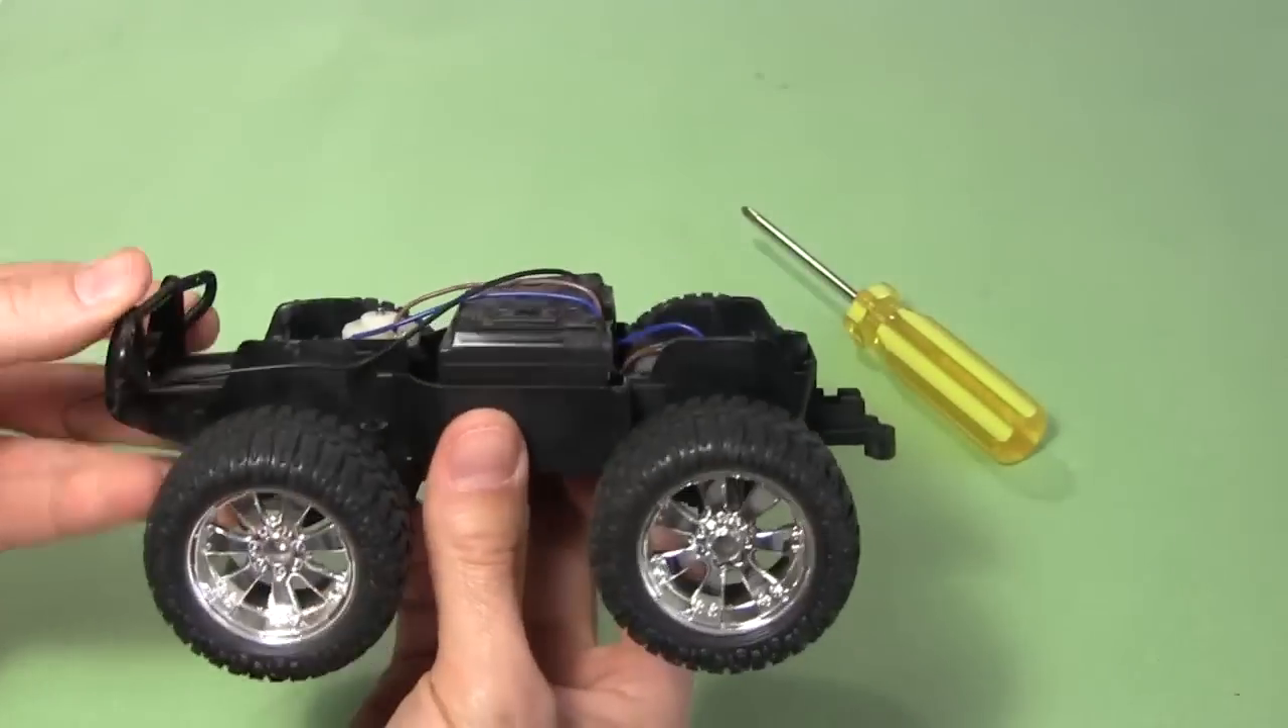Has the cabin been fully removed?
Yes.